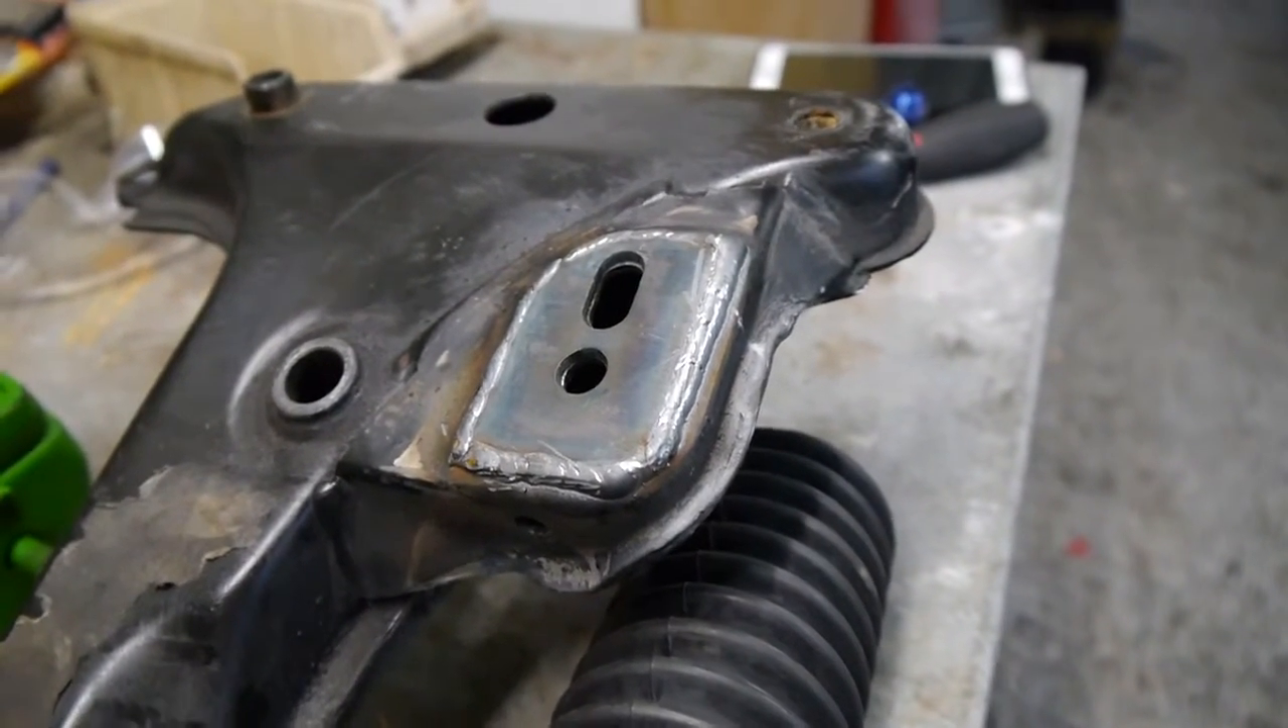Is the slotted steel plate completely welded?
Yes.